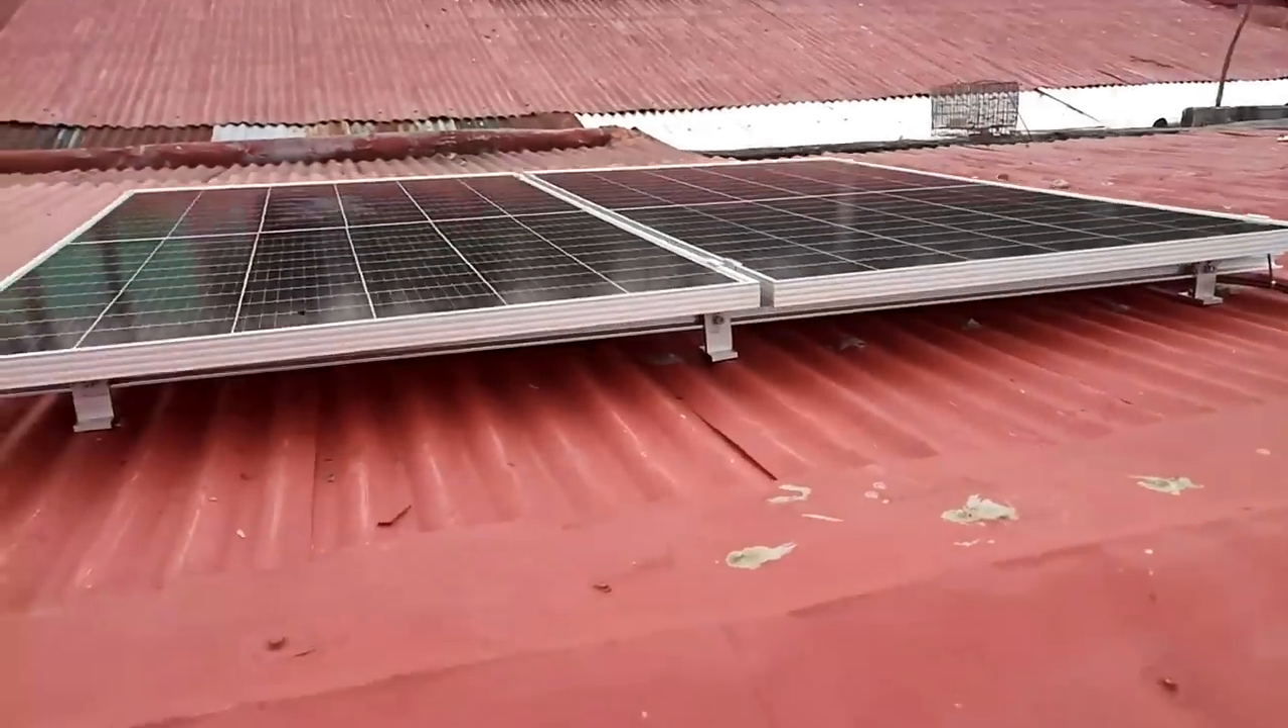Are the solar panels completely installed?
Yes.